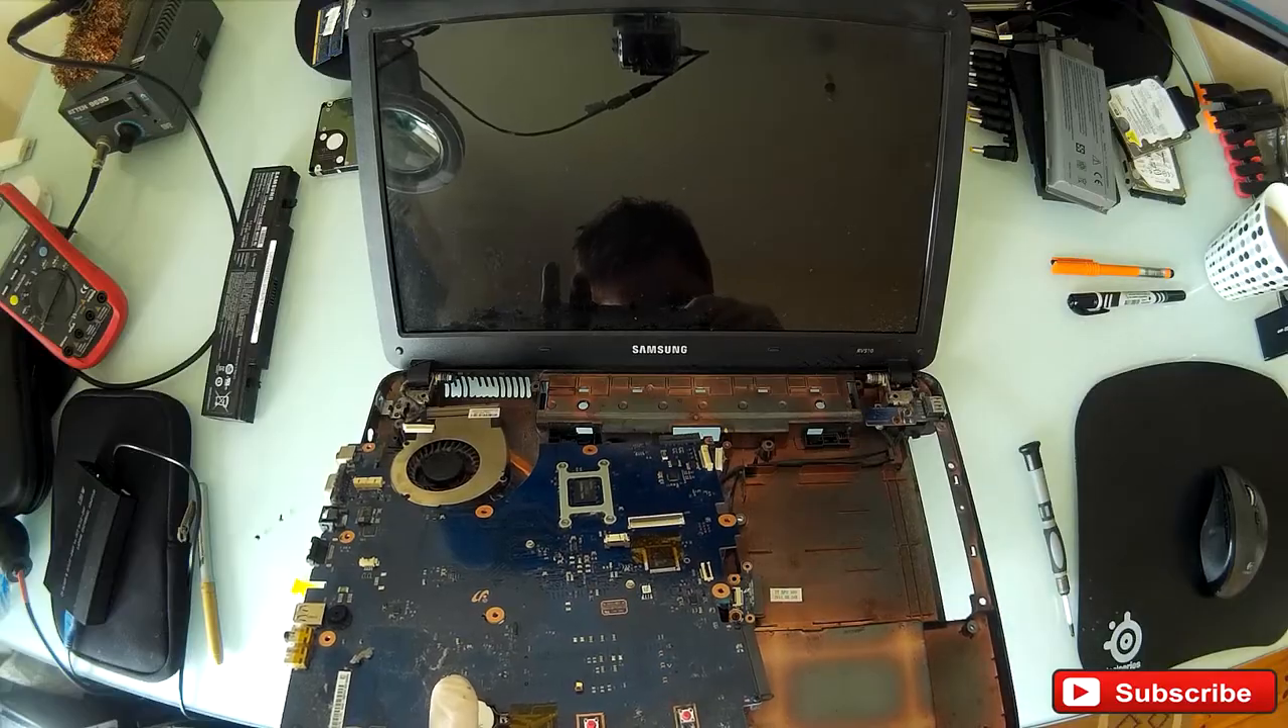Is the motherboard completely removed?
No.